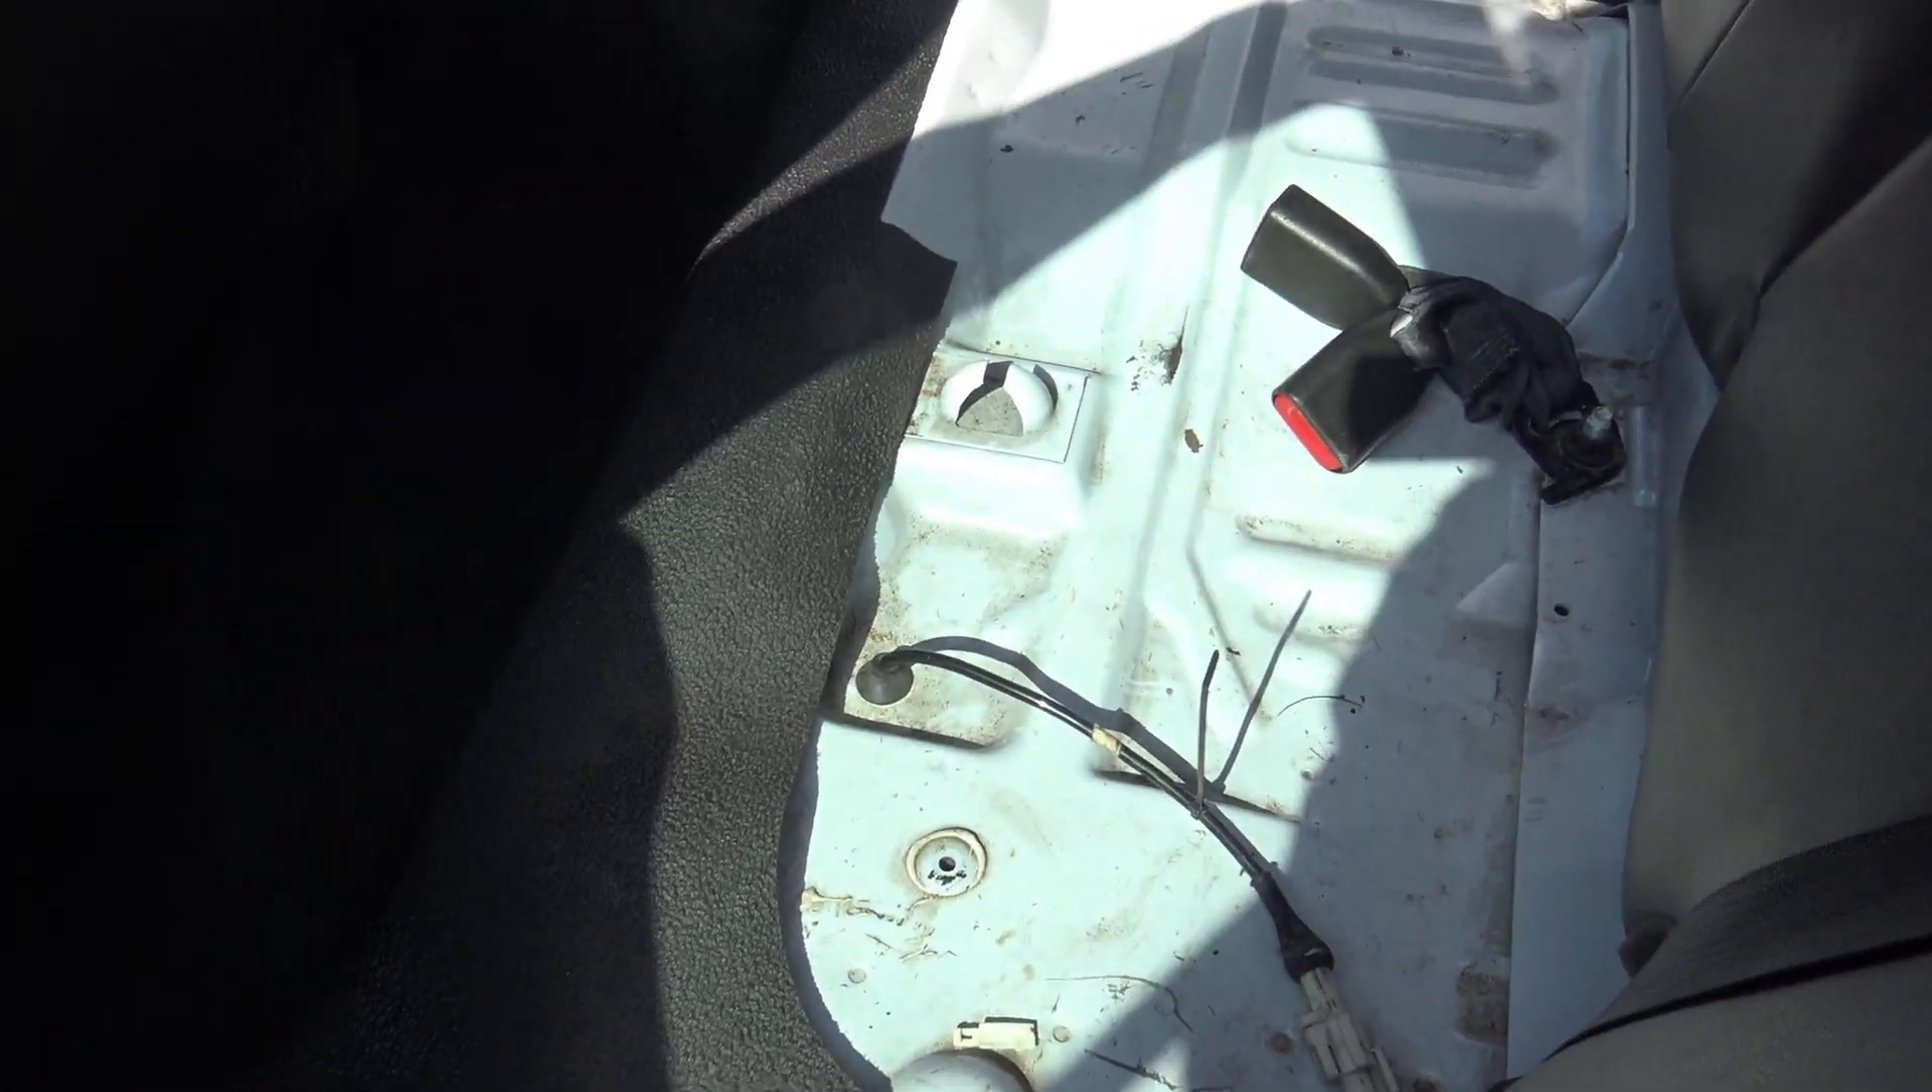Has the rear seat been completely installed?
No.